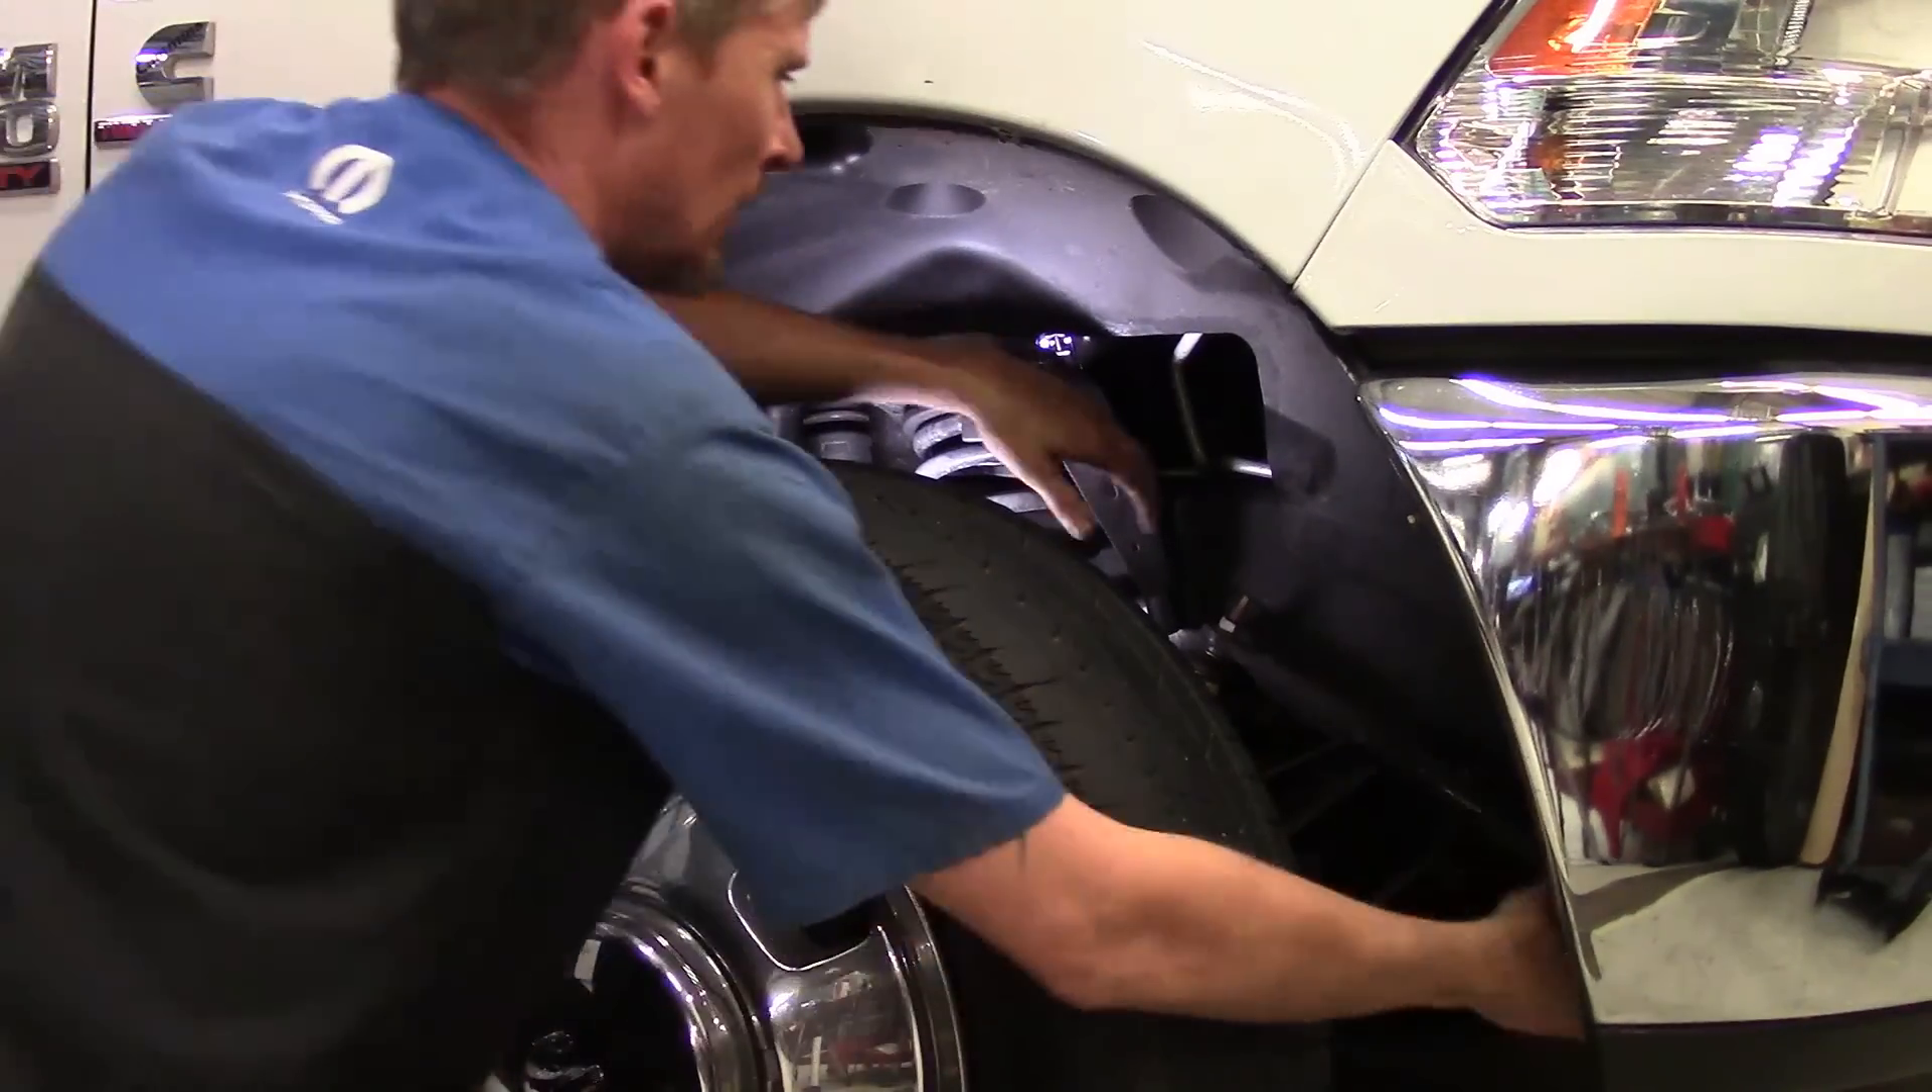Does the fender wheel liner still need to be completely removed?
Yes.